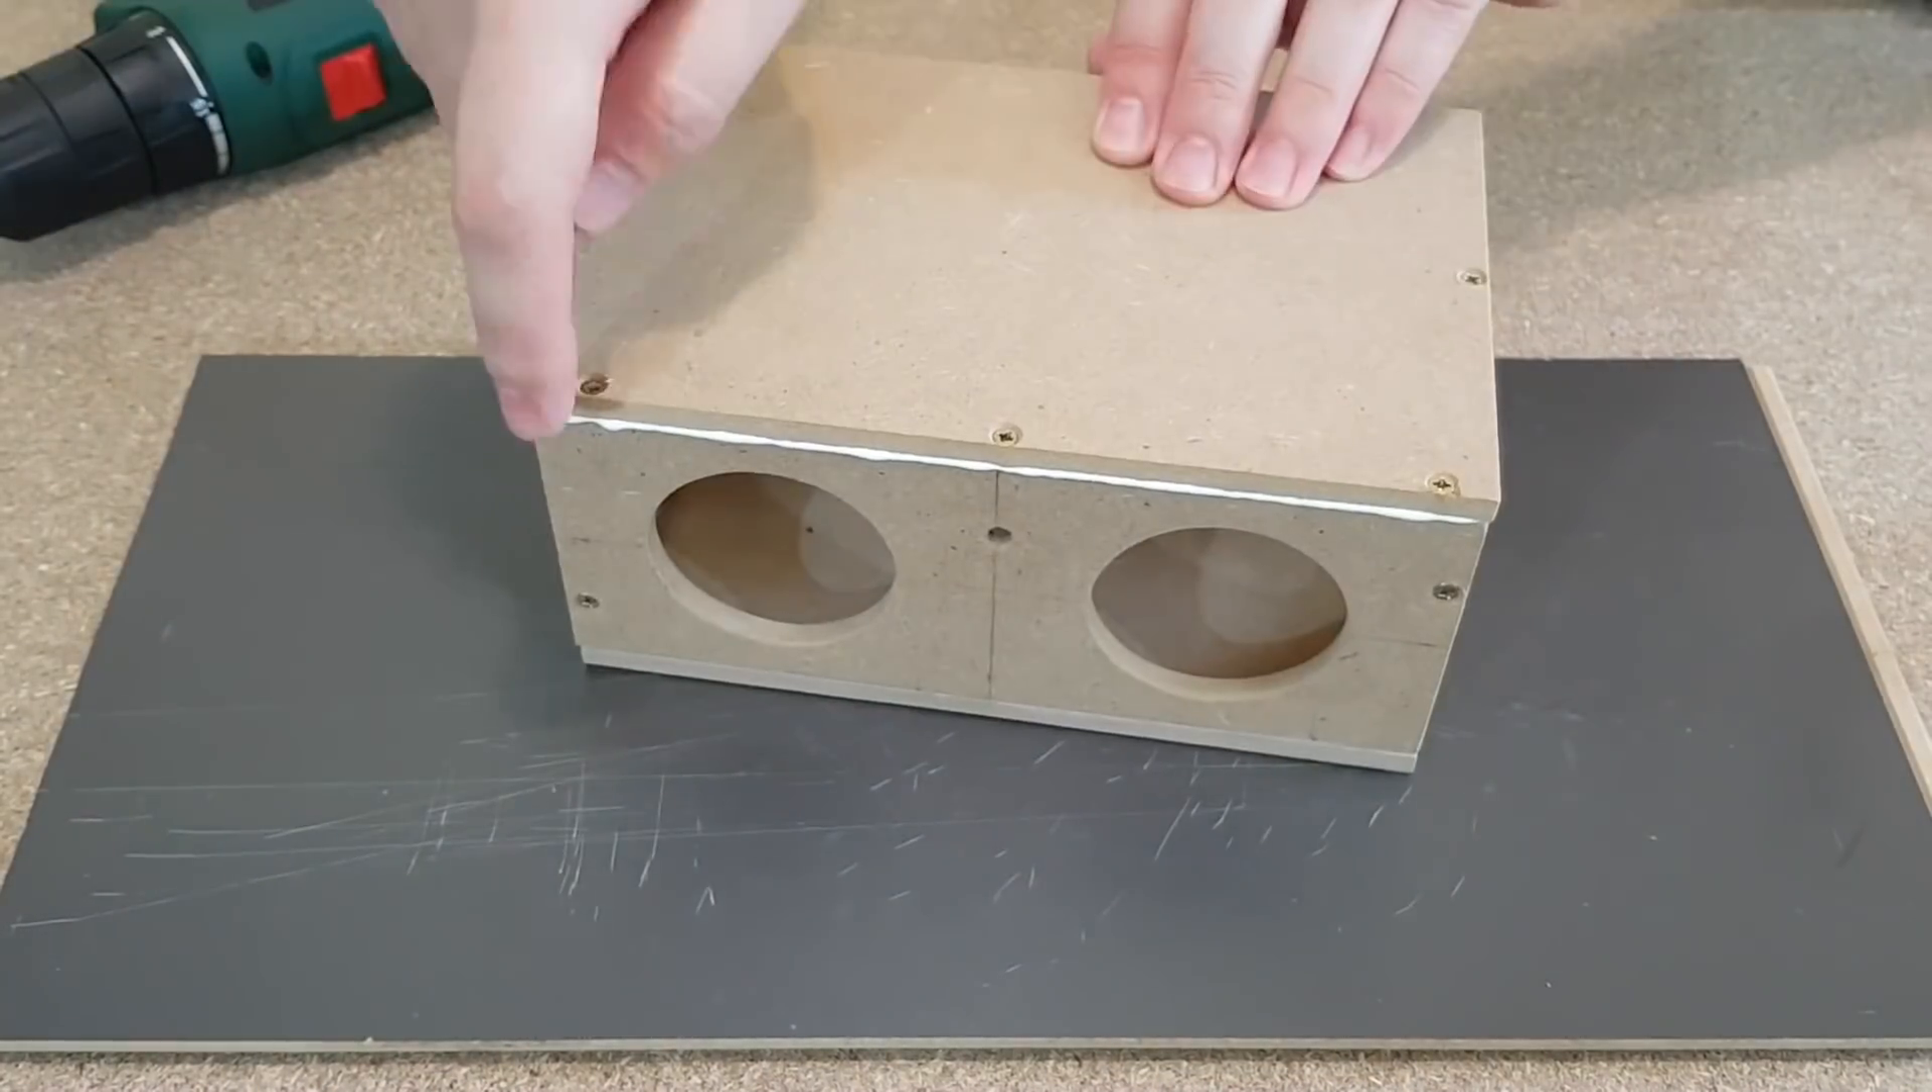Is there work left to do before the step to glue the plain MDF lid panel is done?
No.